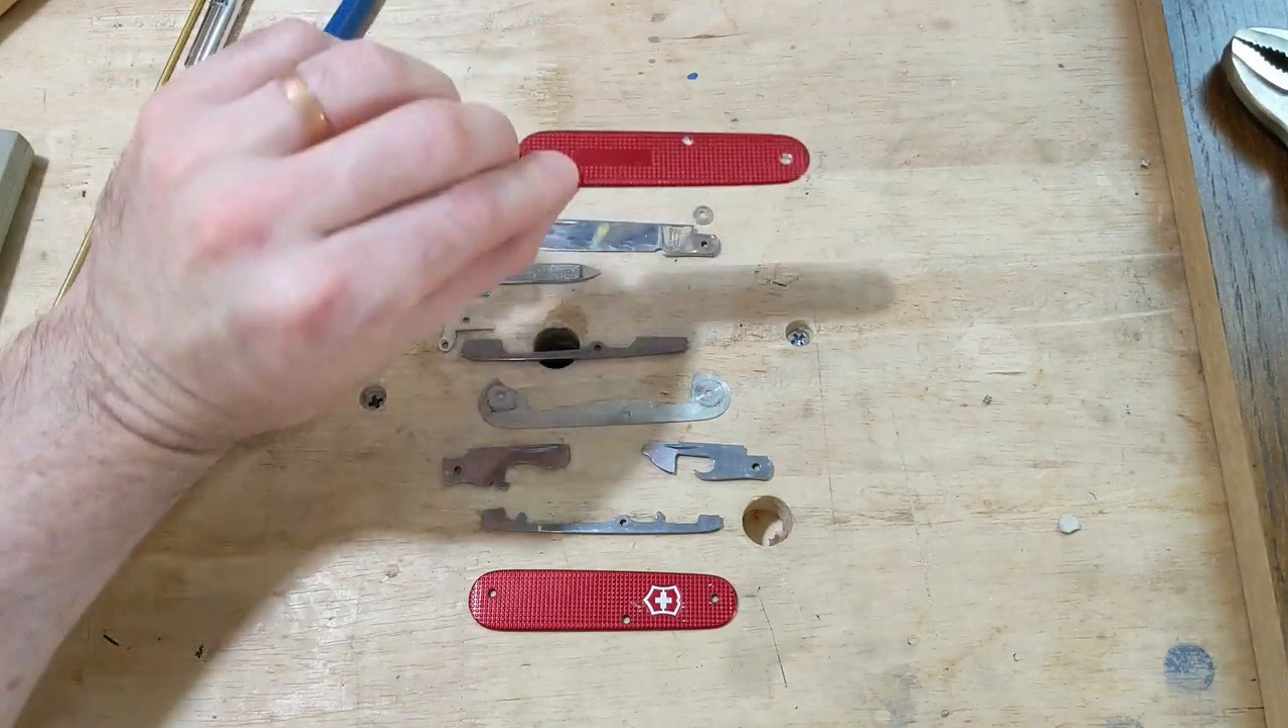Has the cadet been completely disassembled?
Yes.